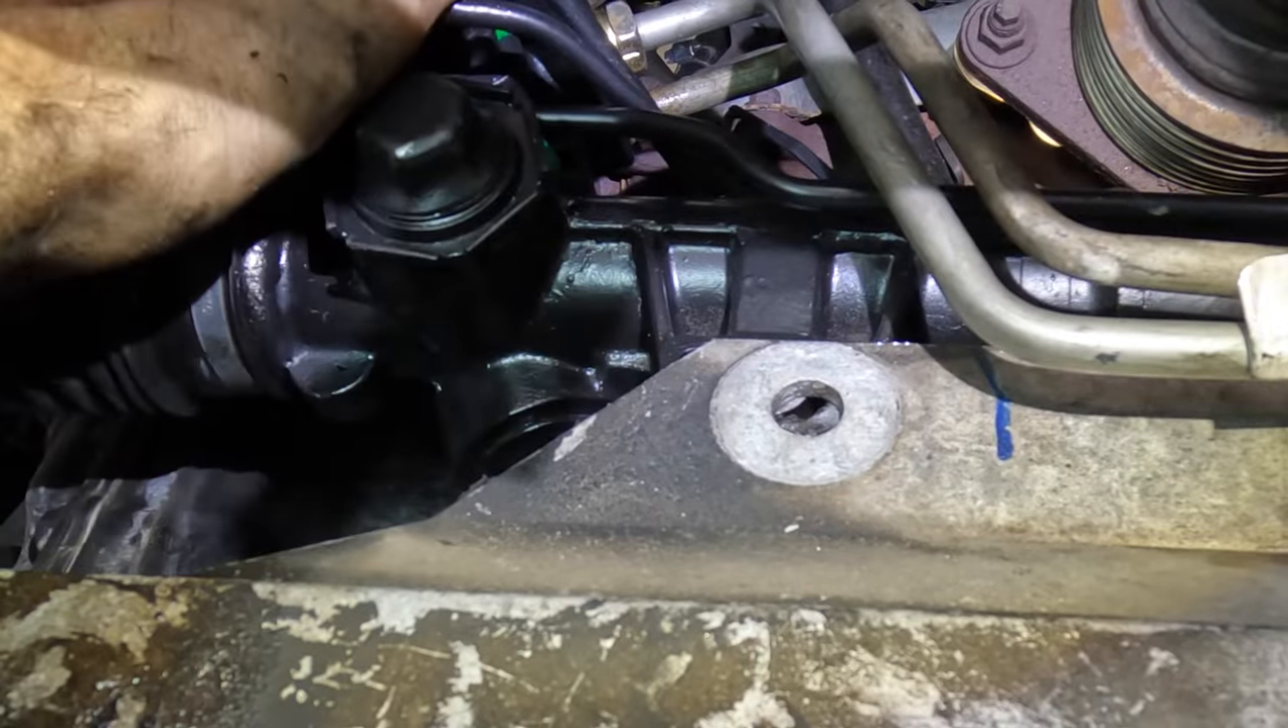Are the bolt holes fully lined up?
No.